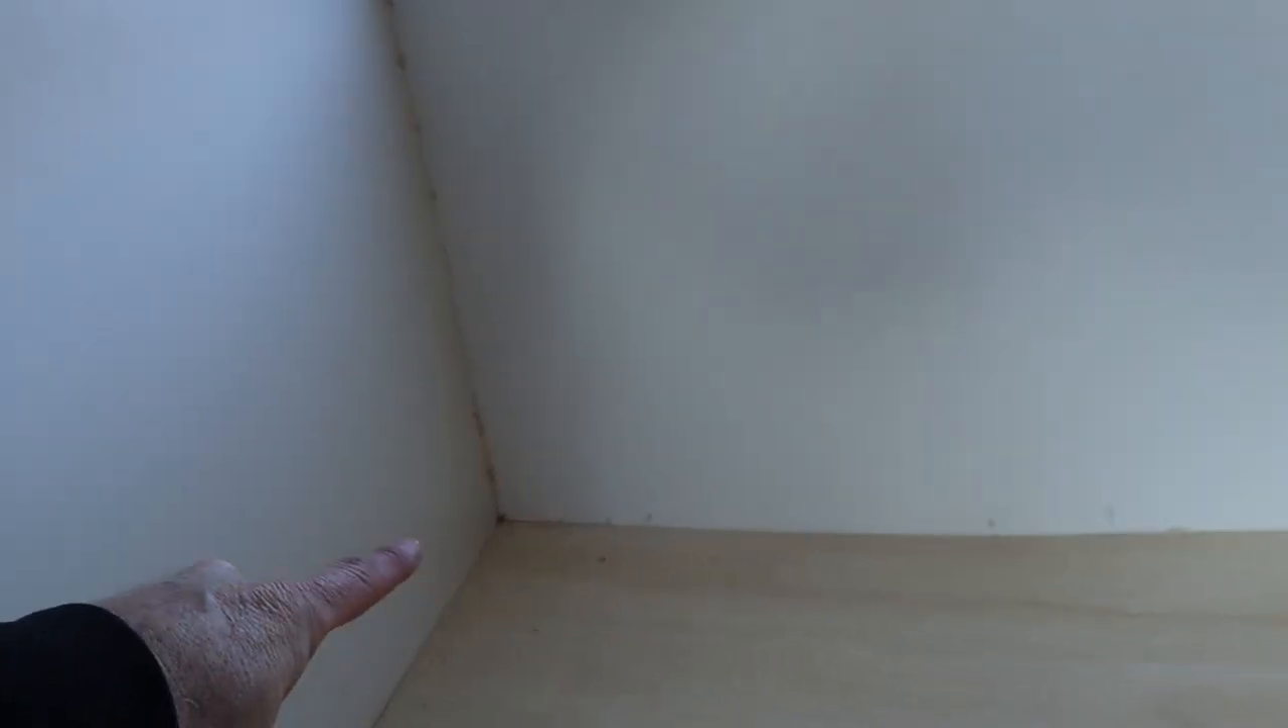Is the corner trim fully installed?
No.